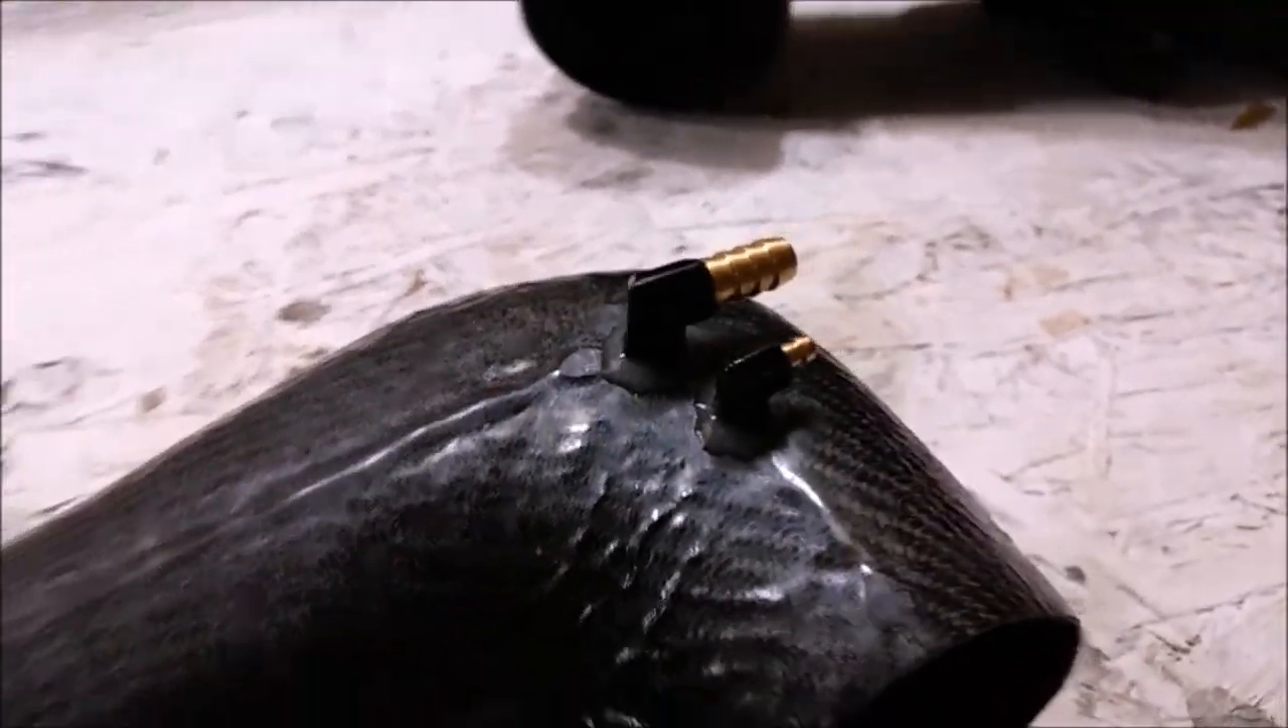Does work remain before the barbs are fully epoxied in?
No.